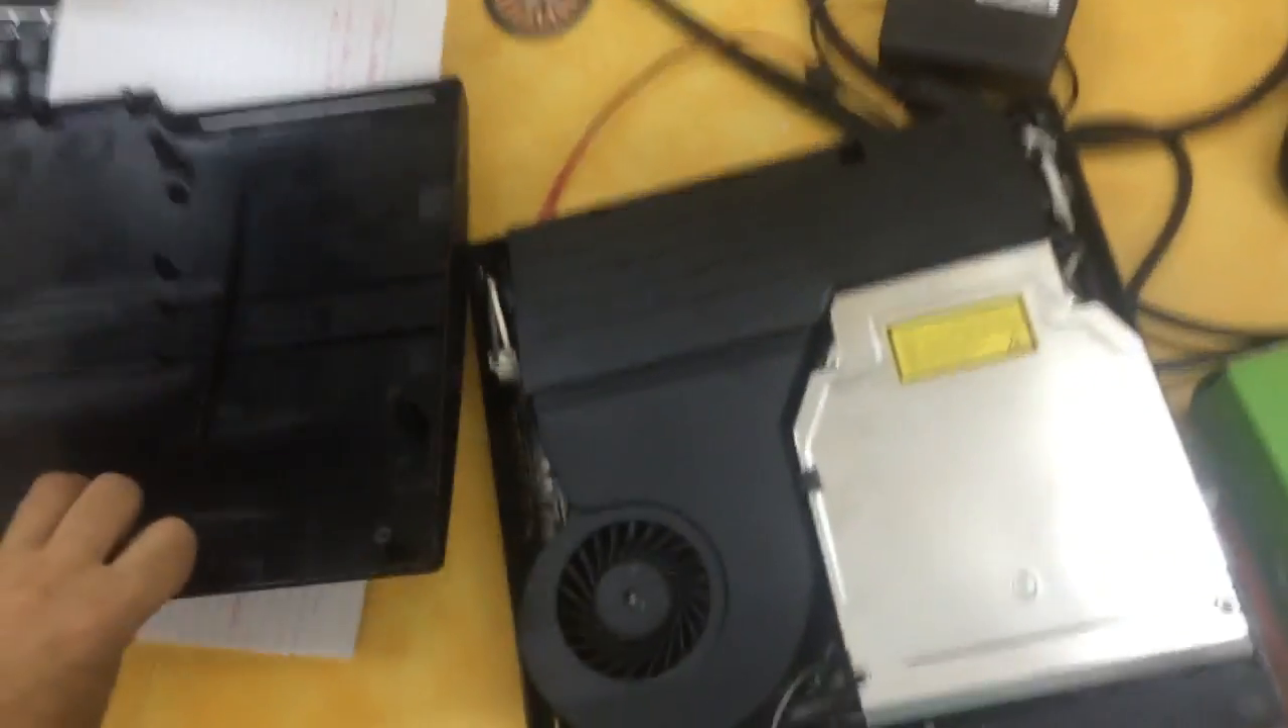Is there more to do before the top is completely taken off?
No.